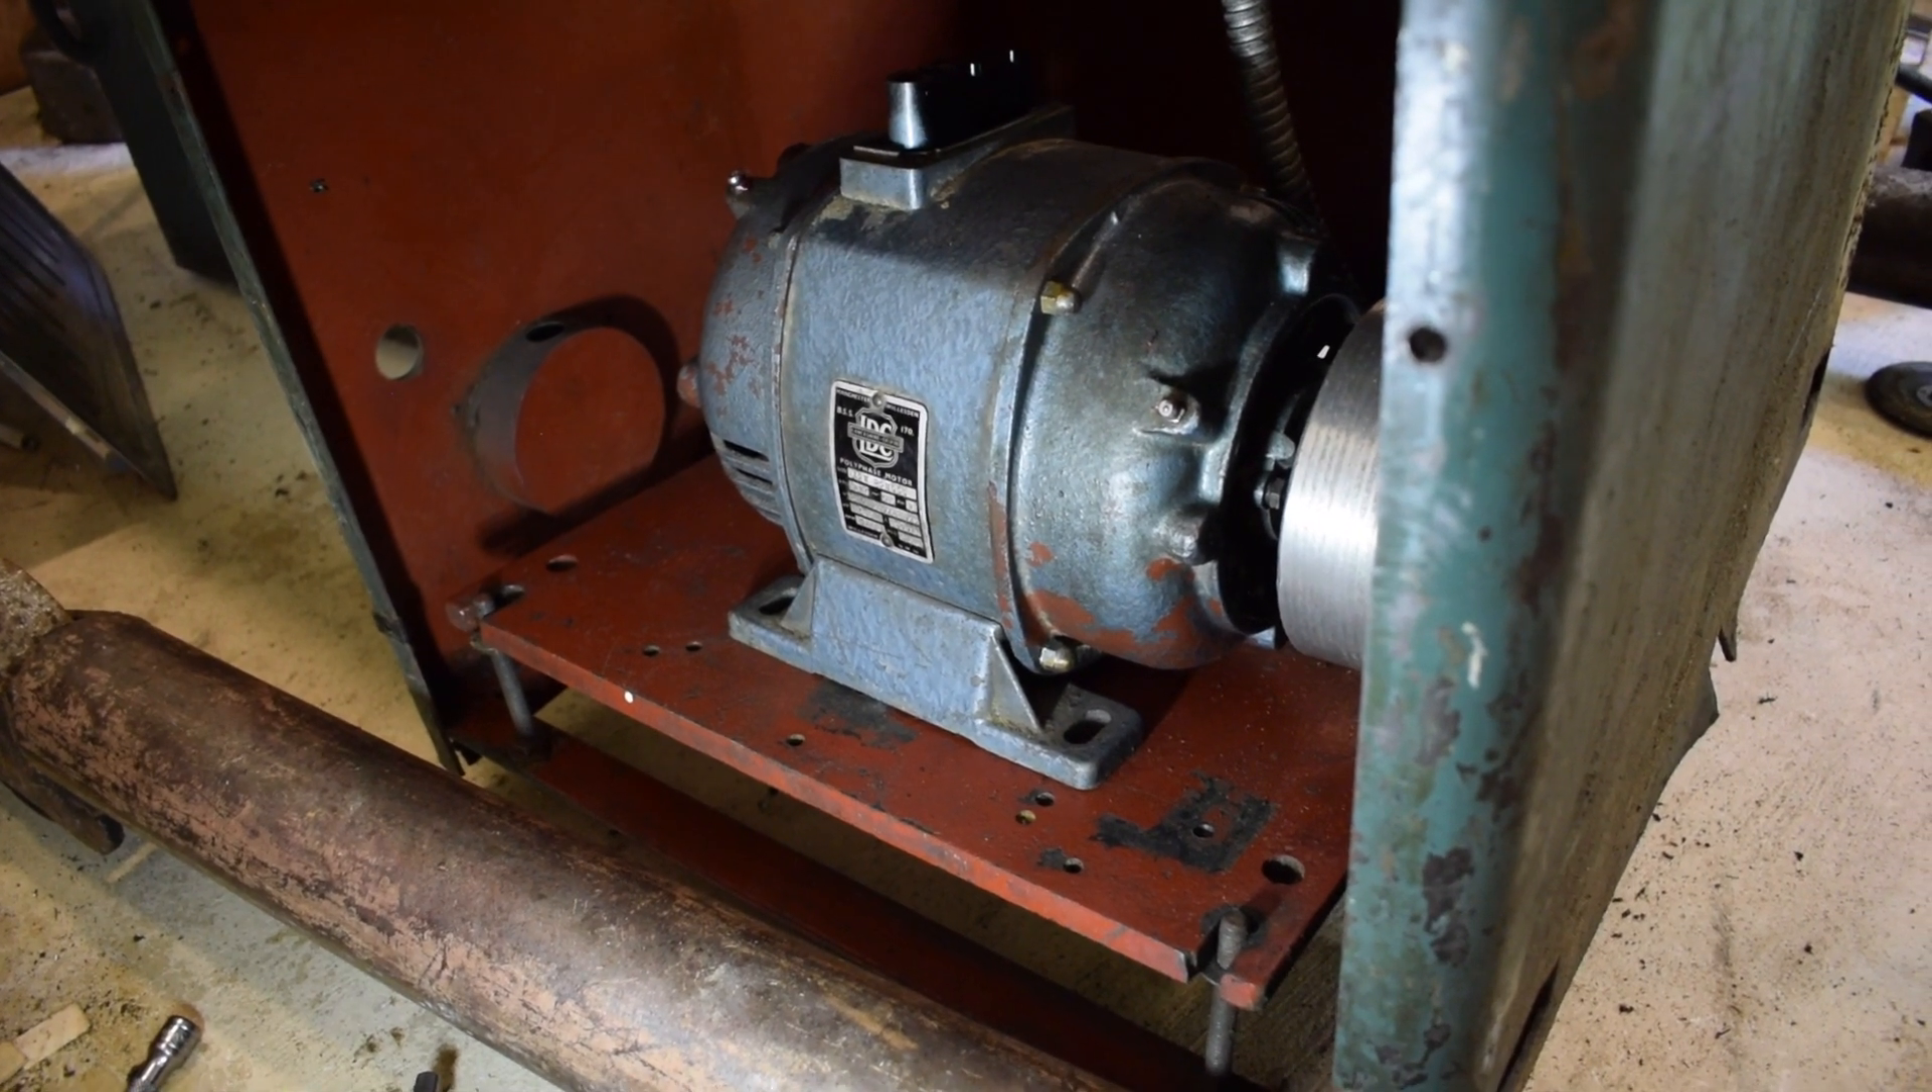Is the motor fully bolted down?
No.